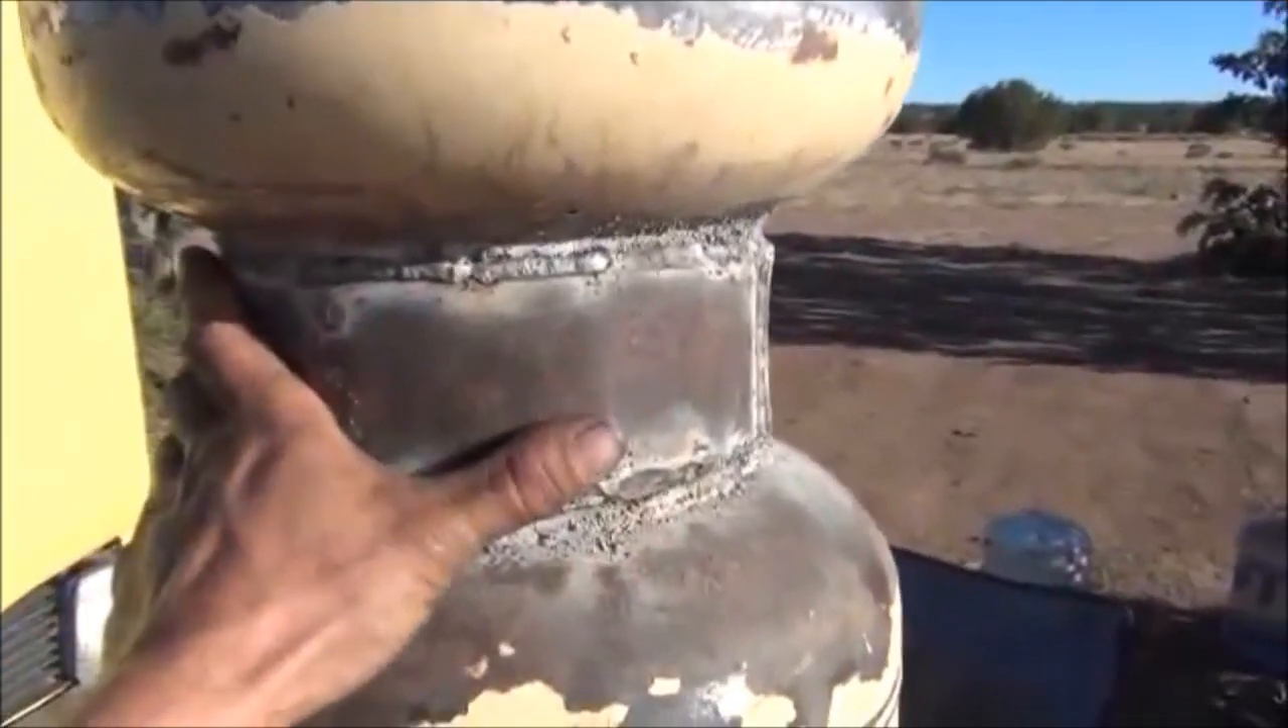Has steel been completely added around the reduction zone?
Yes.